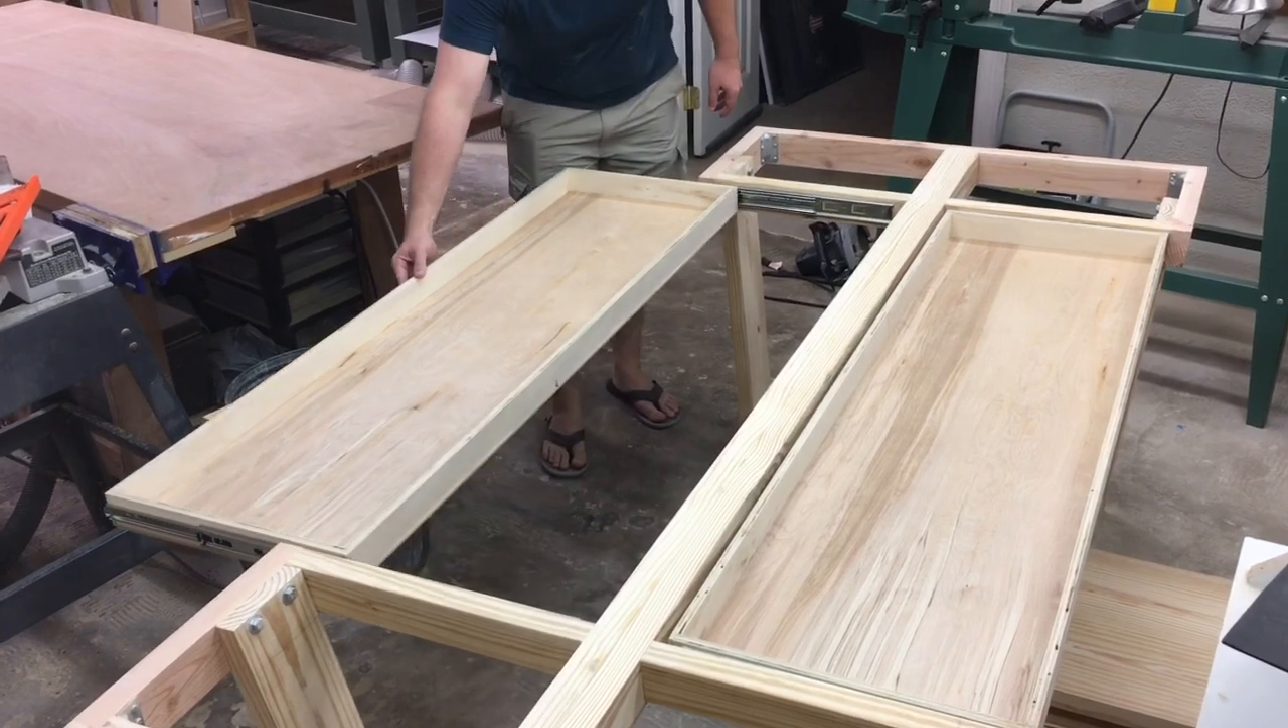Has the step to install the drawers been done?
Yes.